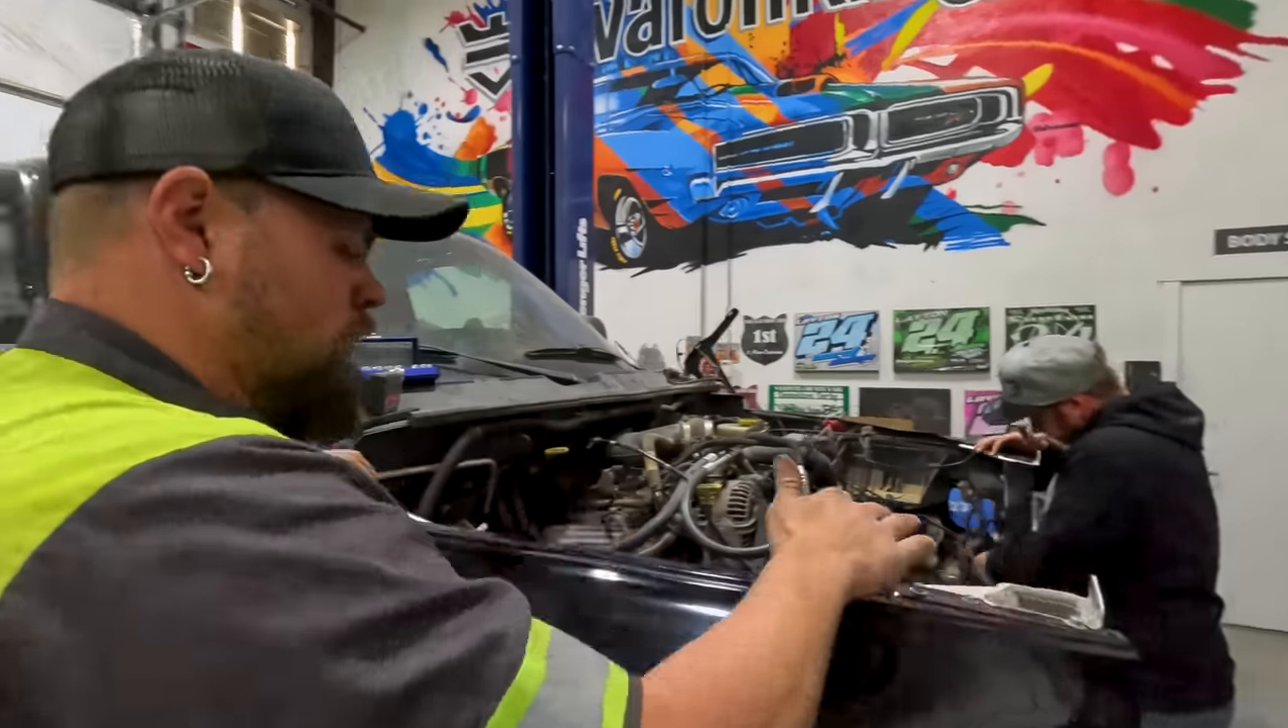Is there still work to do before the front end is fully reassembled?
Yes.